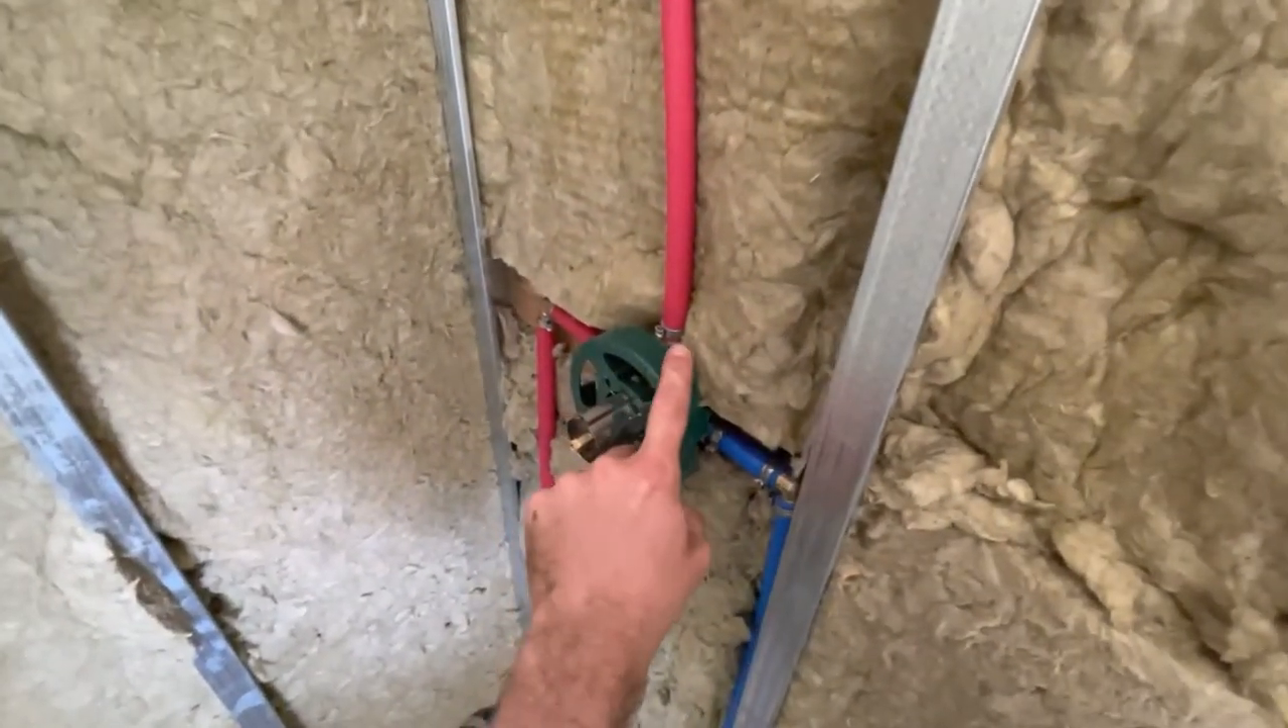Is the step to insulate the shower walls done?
Yes.